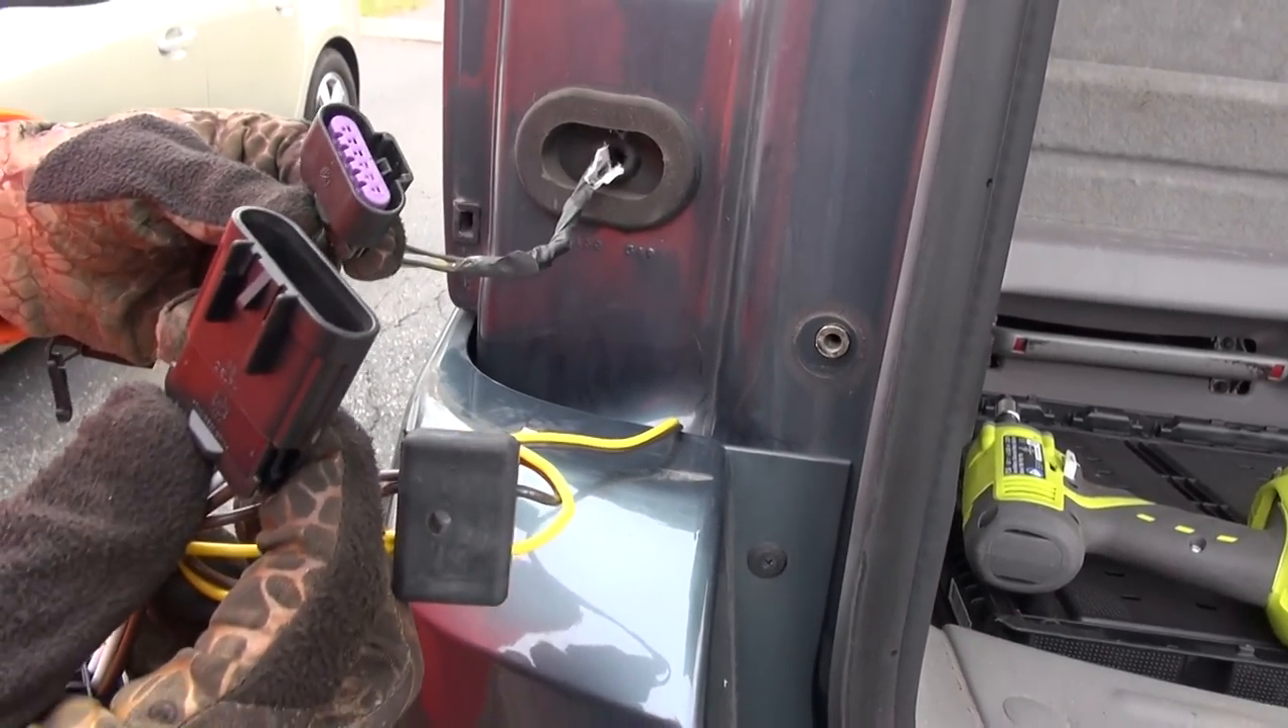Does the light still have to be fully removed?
No.